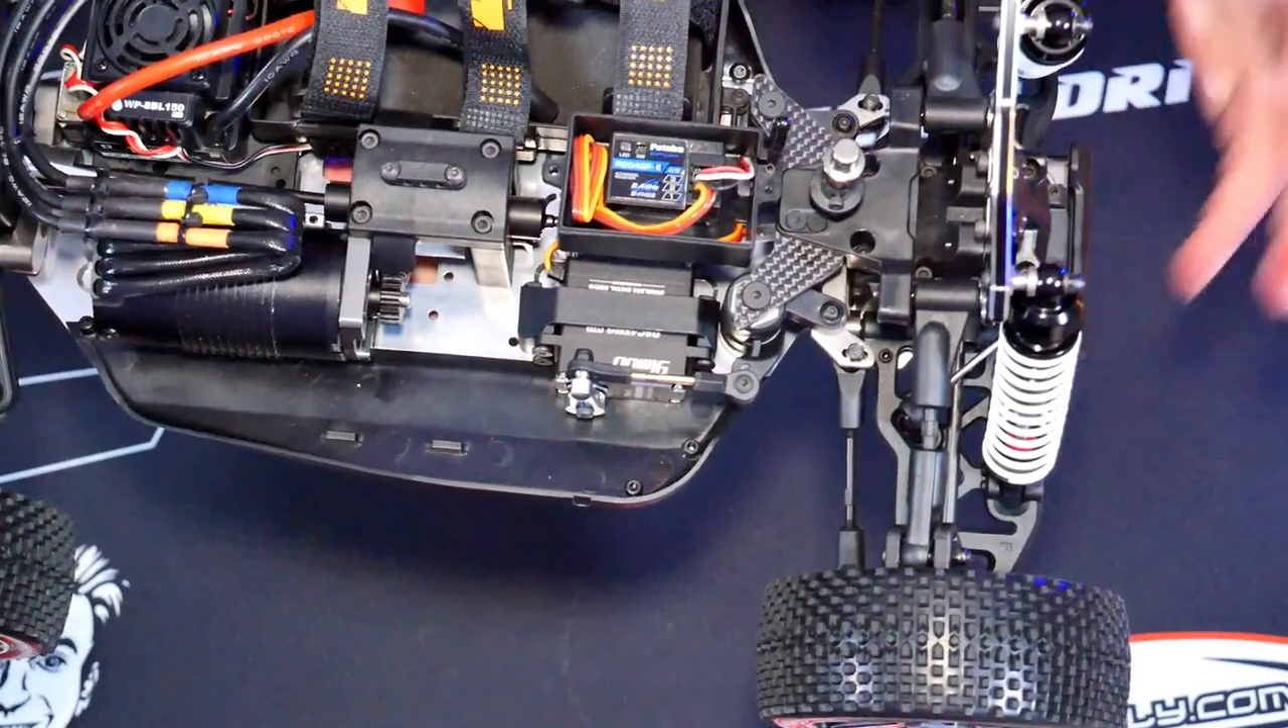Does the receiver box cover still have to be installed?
Yes.